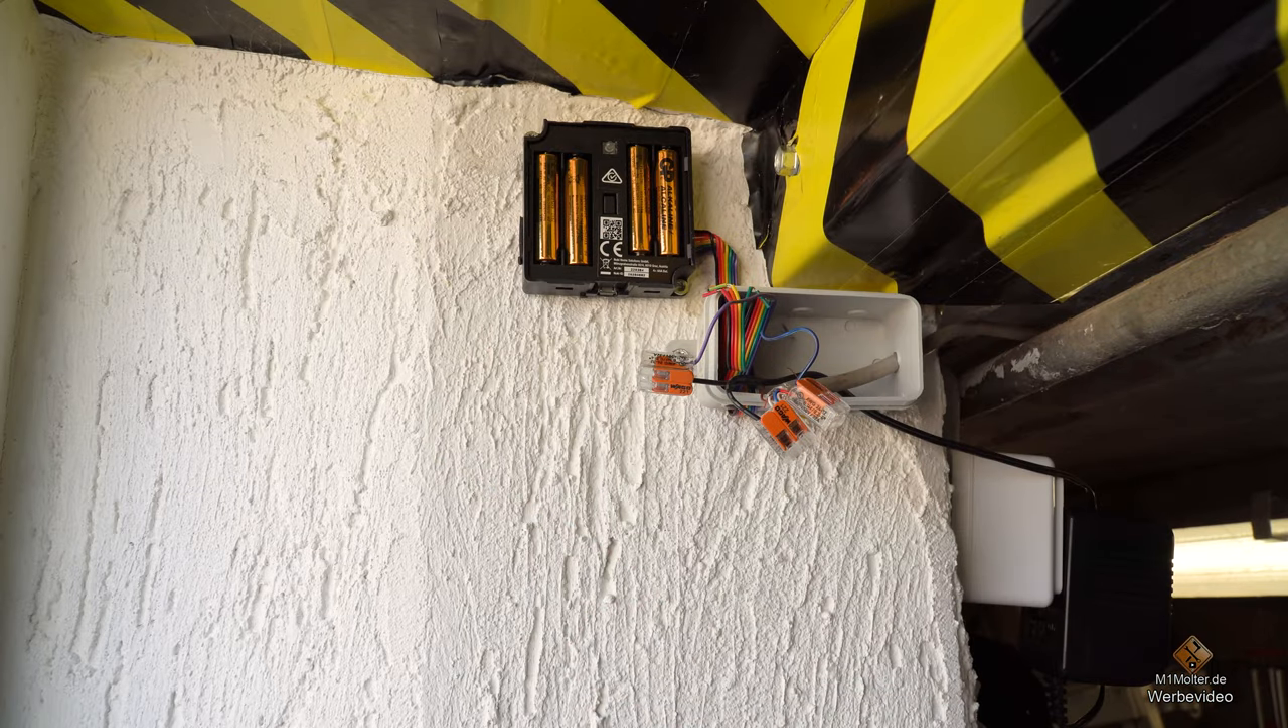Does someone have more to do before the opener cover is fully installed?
Yes.